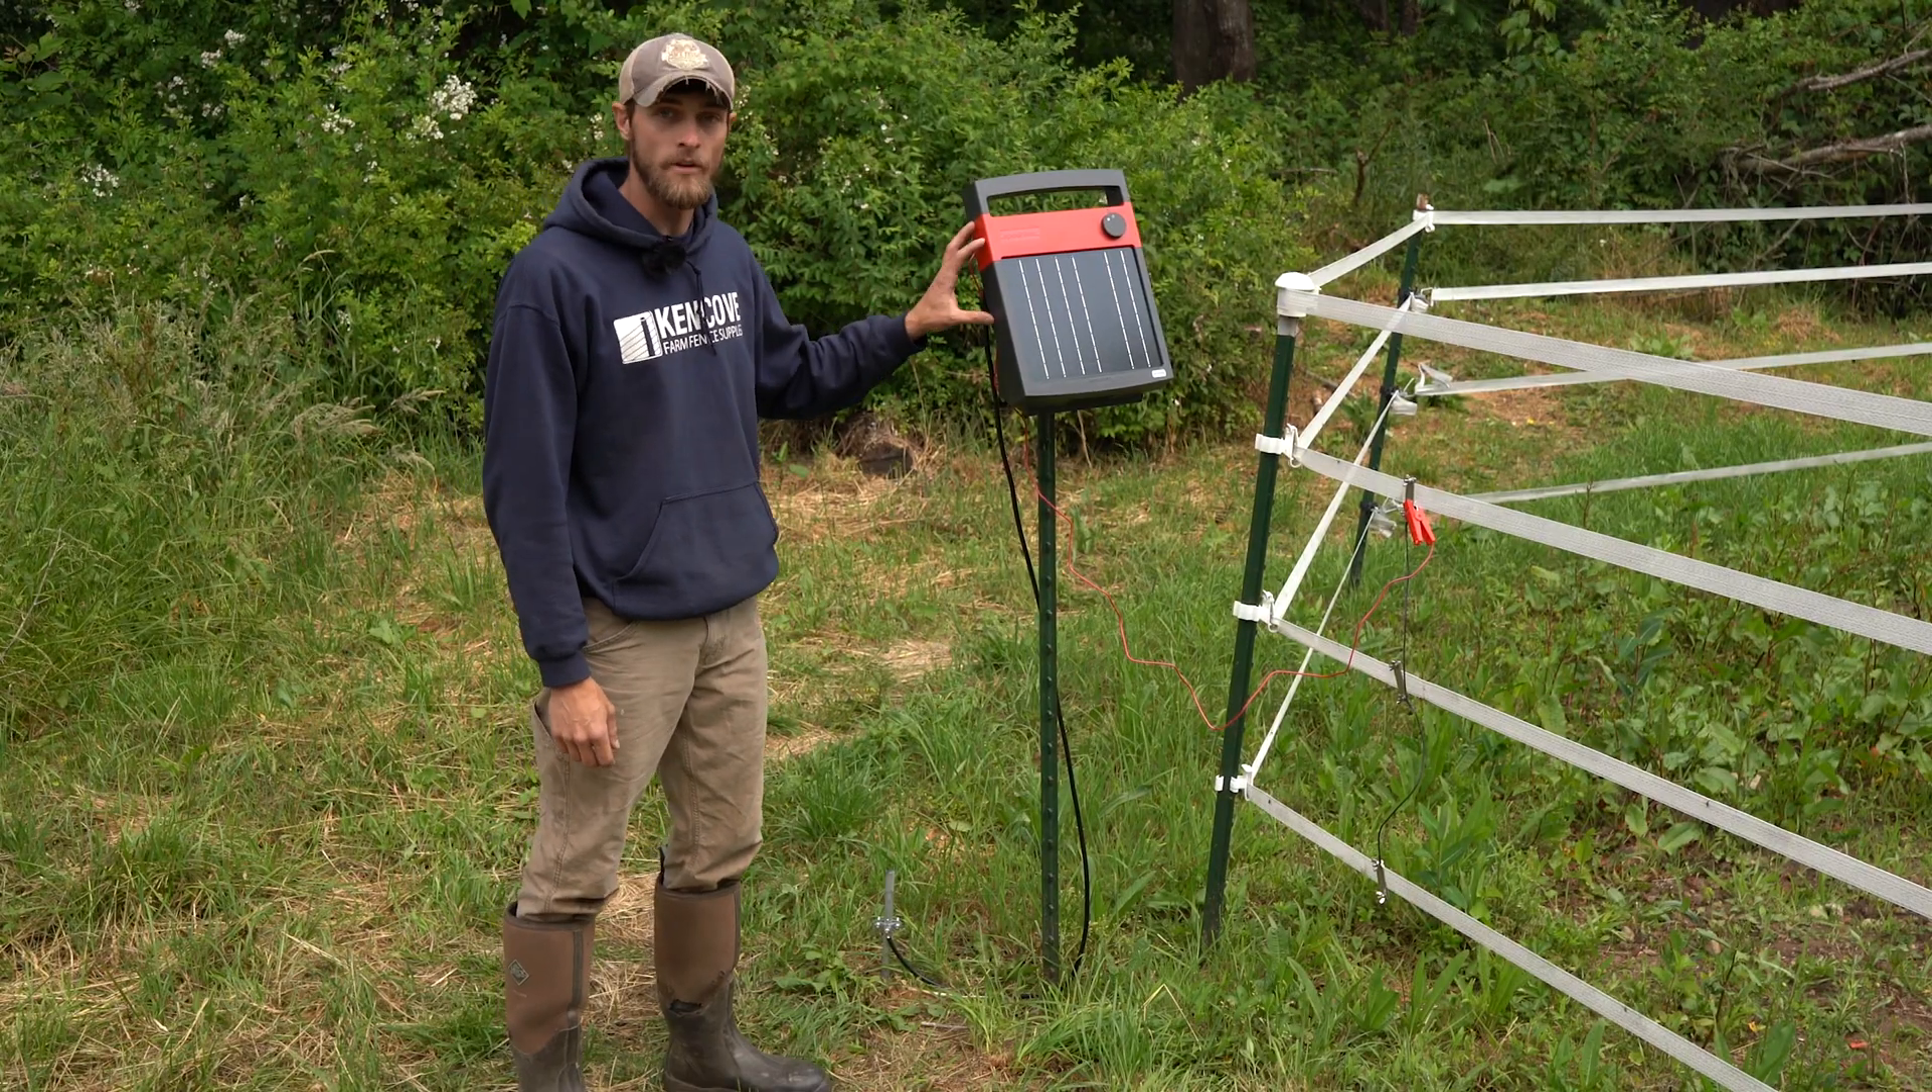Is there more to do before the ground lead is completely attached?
No.